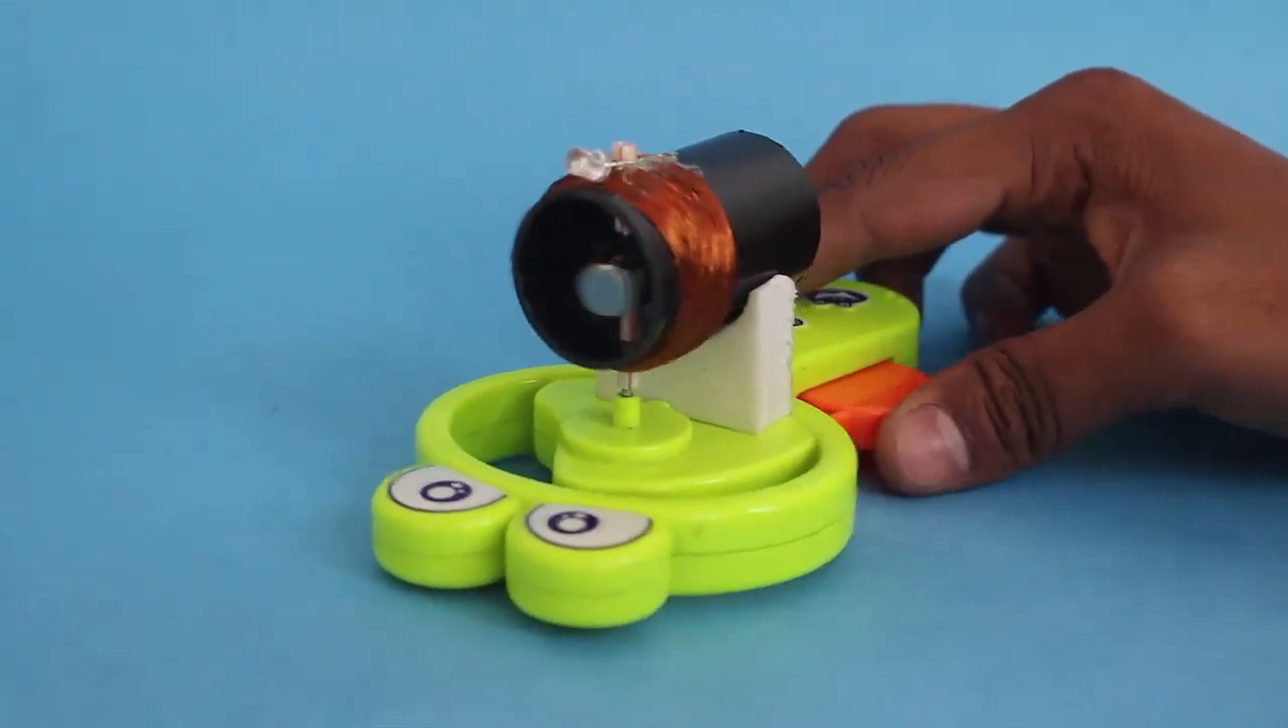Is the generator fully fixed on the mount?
Yes.